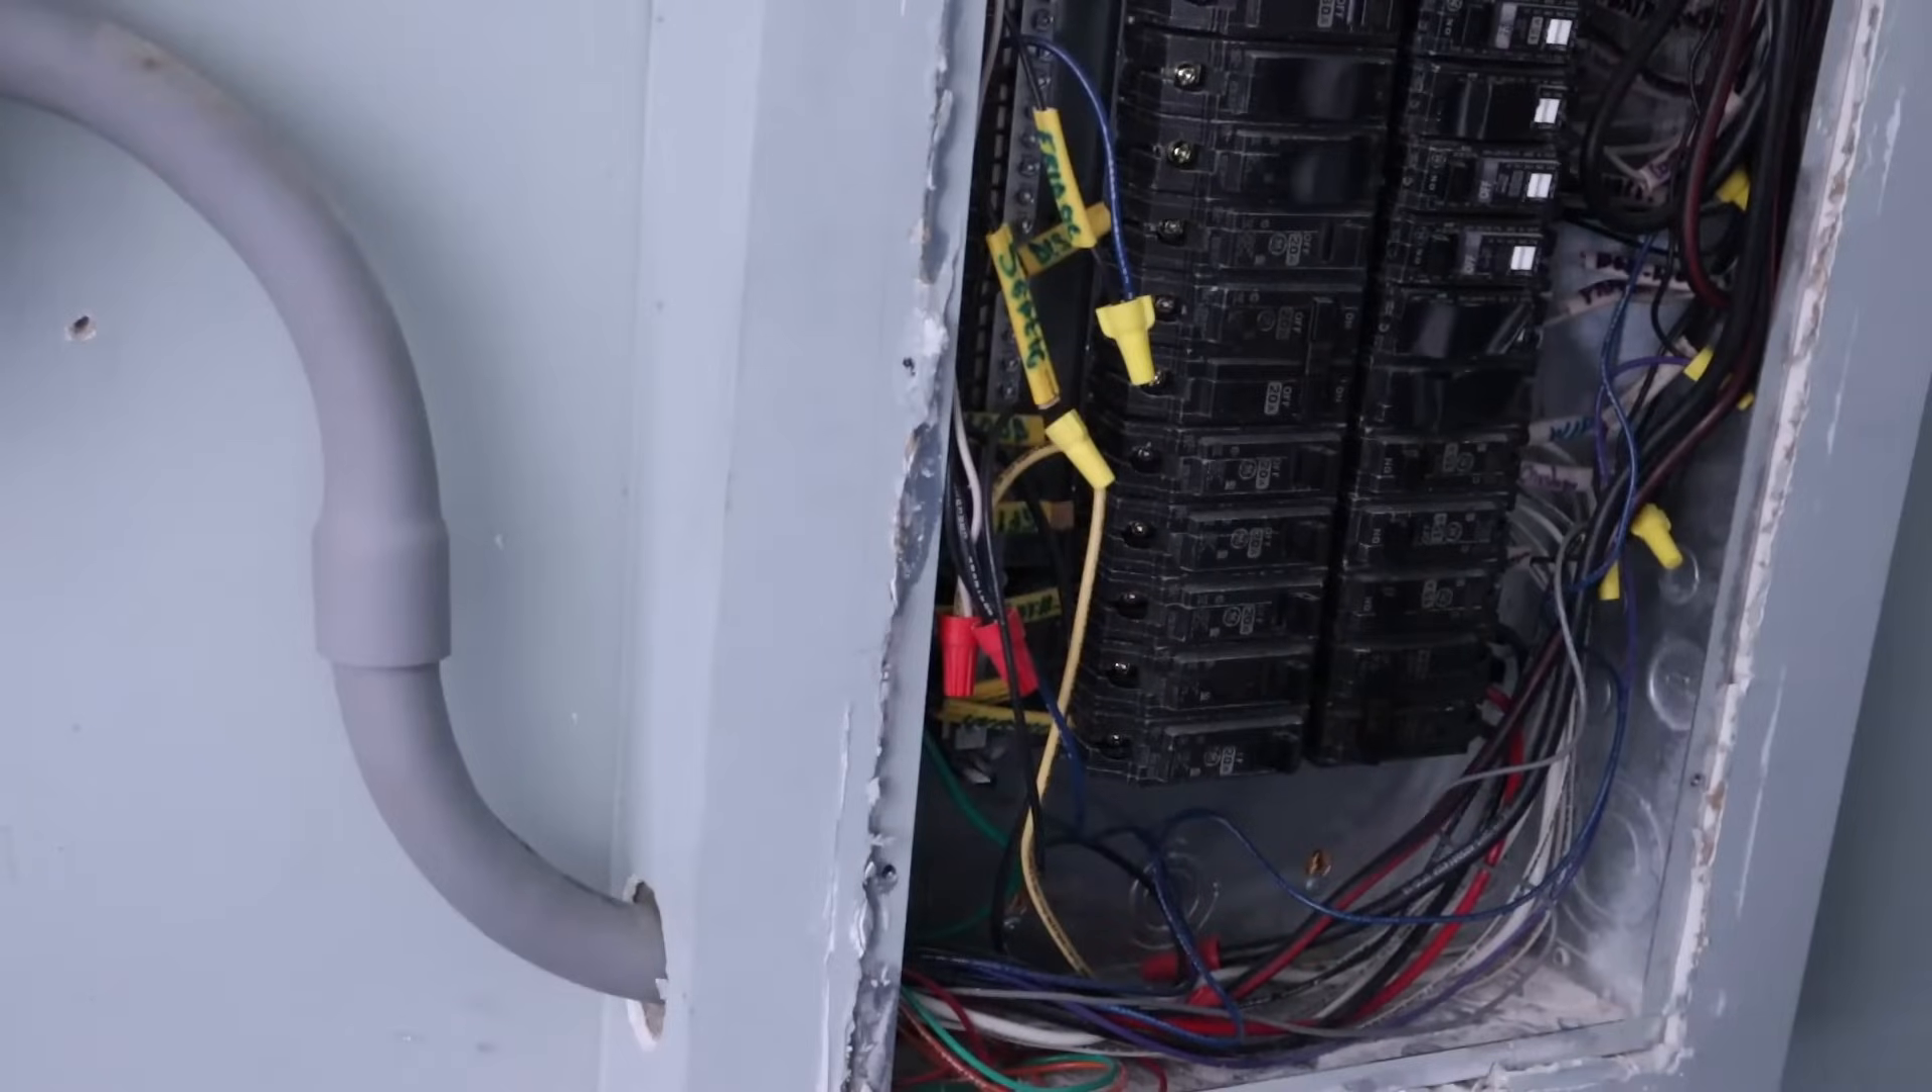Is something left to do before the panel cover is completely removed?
No.